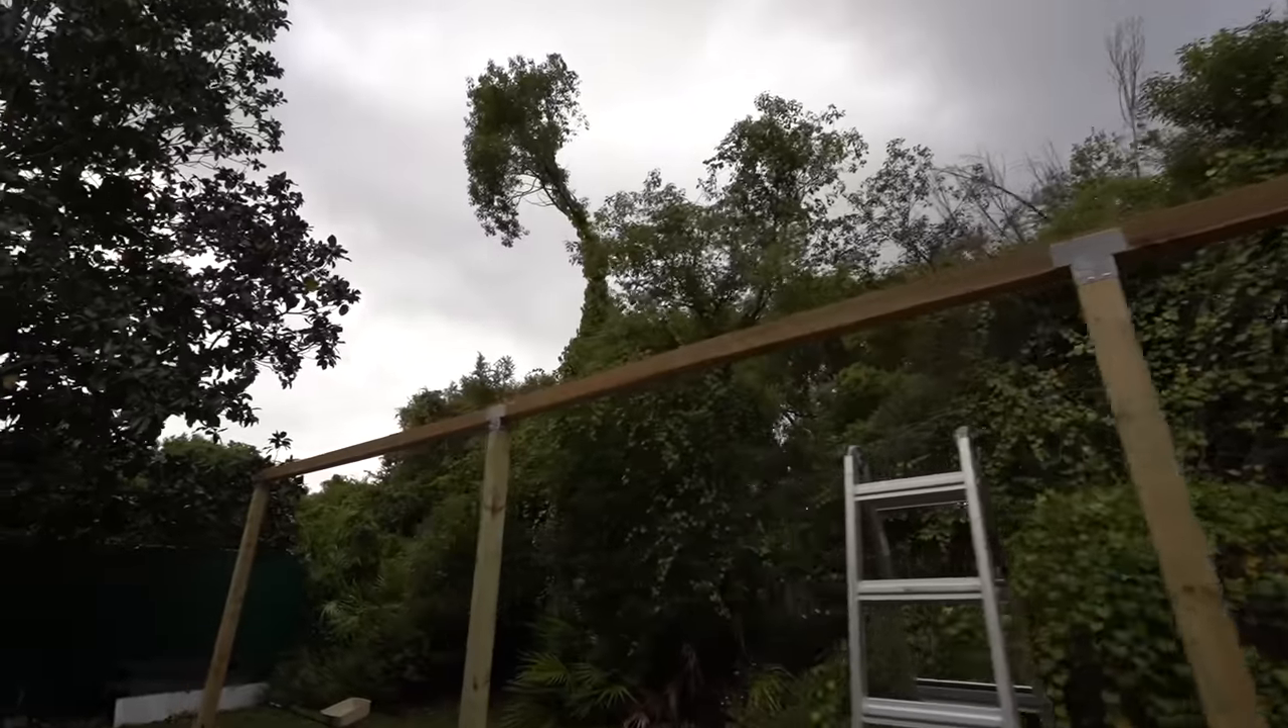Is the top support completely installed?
Yes.